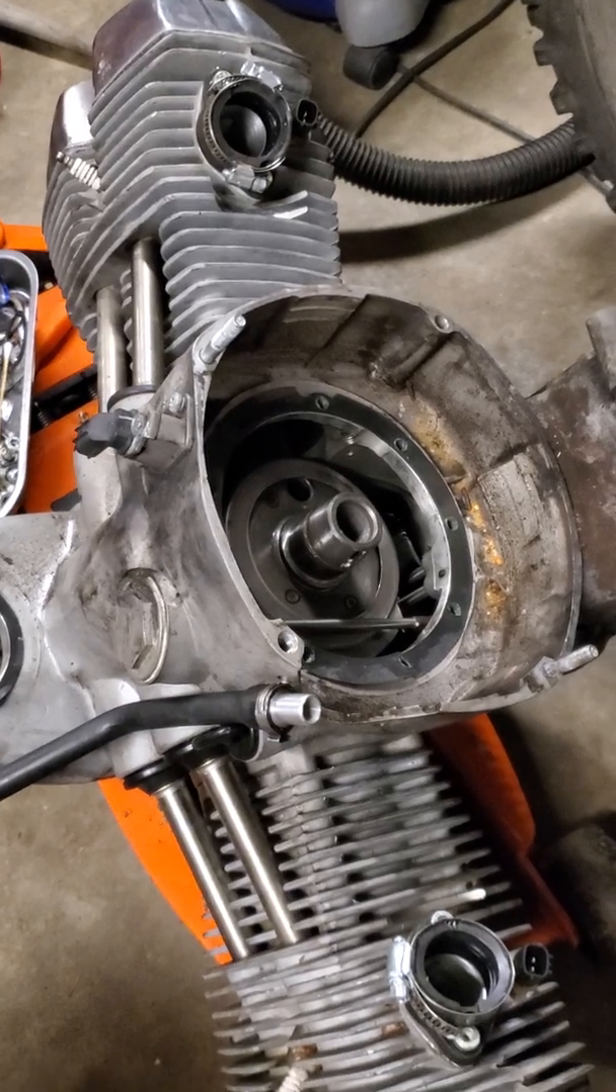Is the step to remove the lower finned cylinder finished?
No.